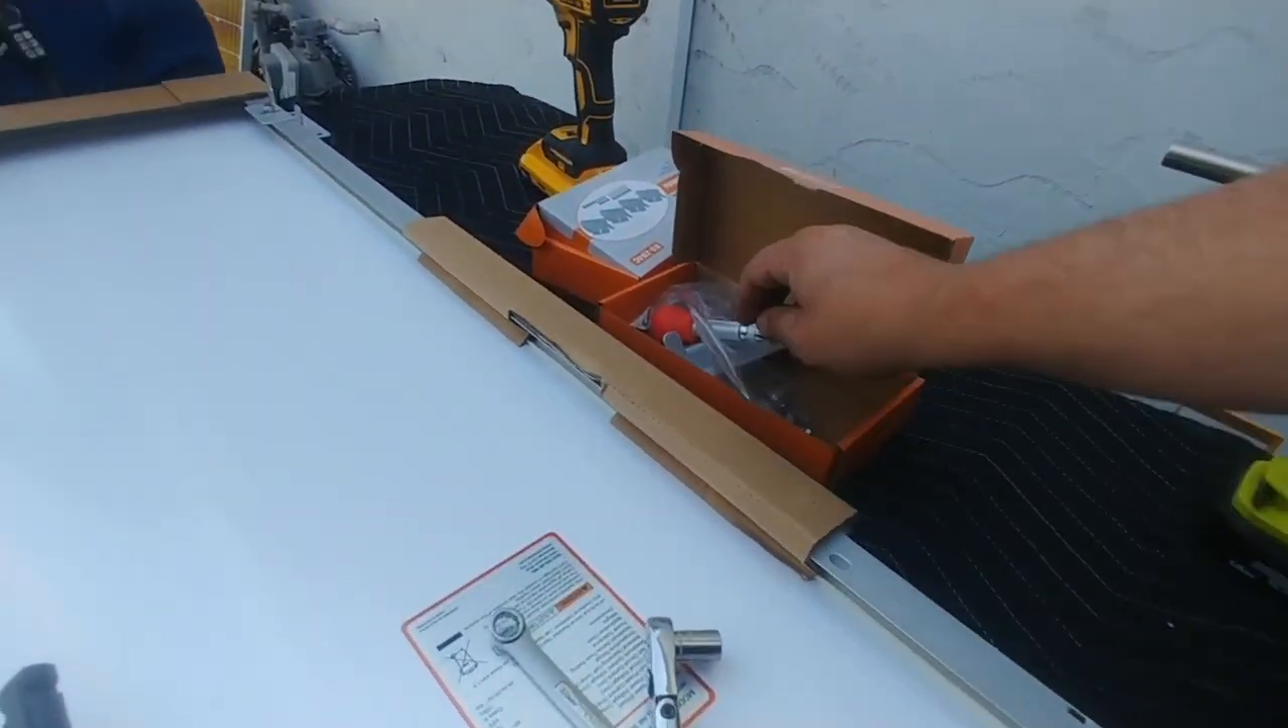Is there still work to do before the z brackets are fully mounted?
Yes.